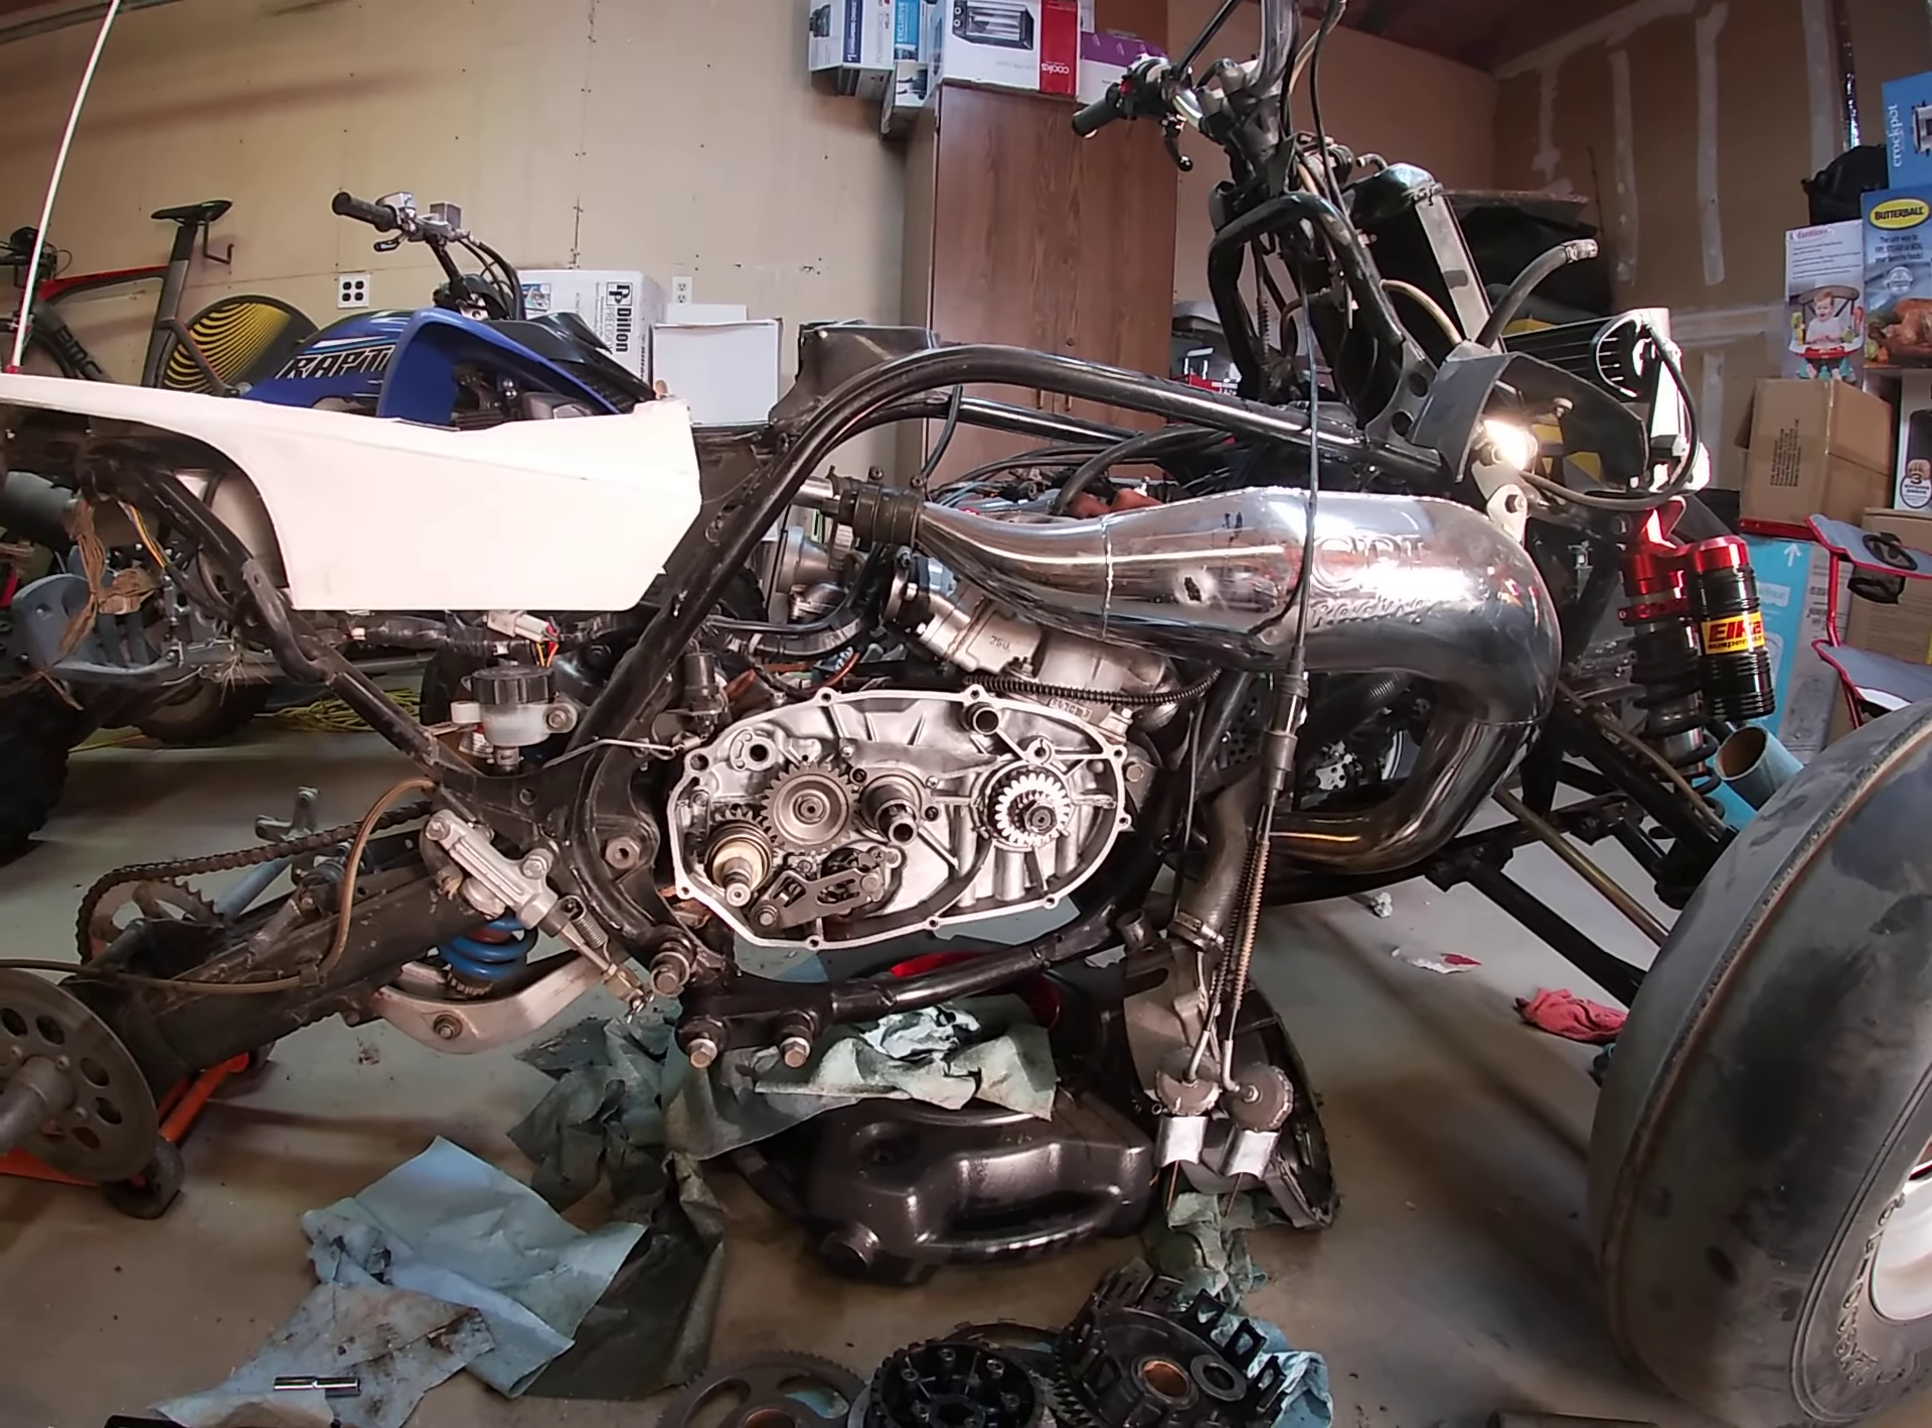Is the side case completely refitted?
No.